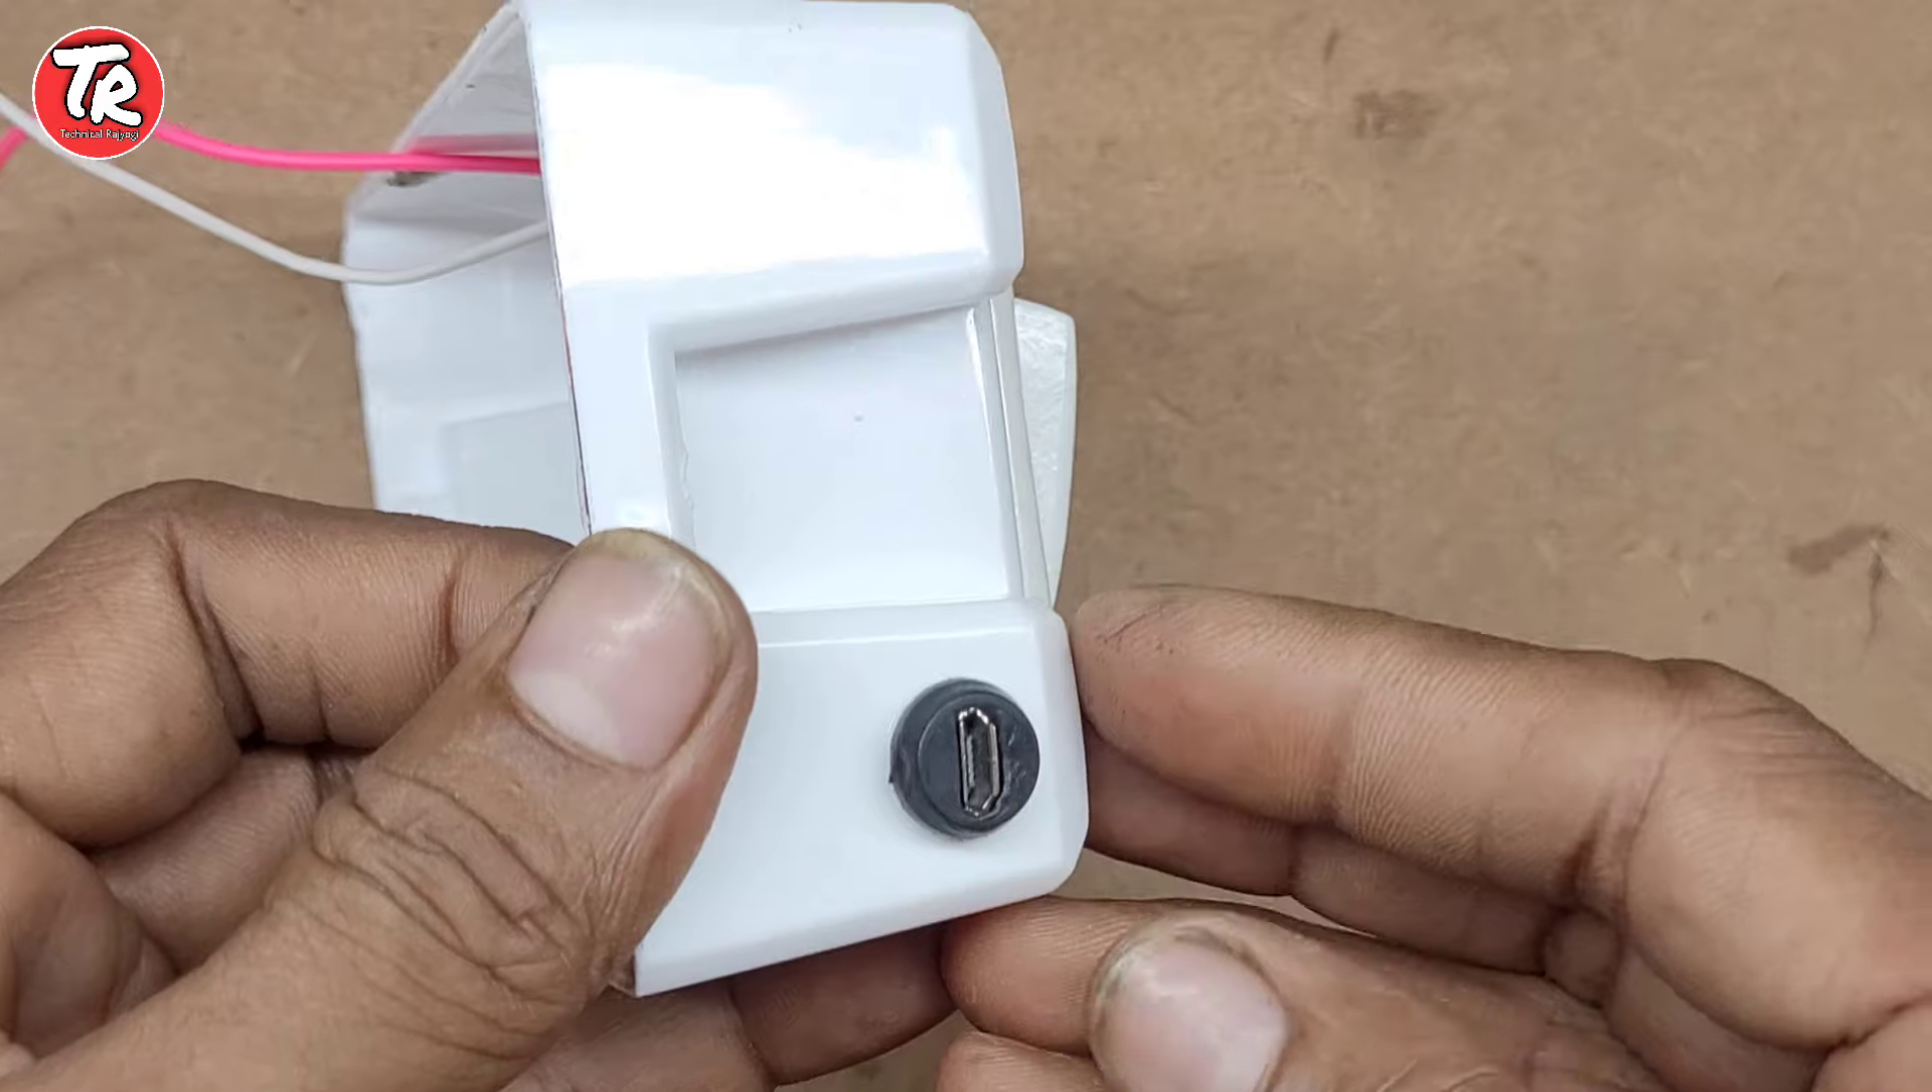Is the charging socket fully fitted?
Yes.